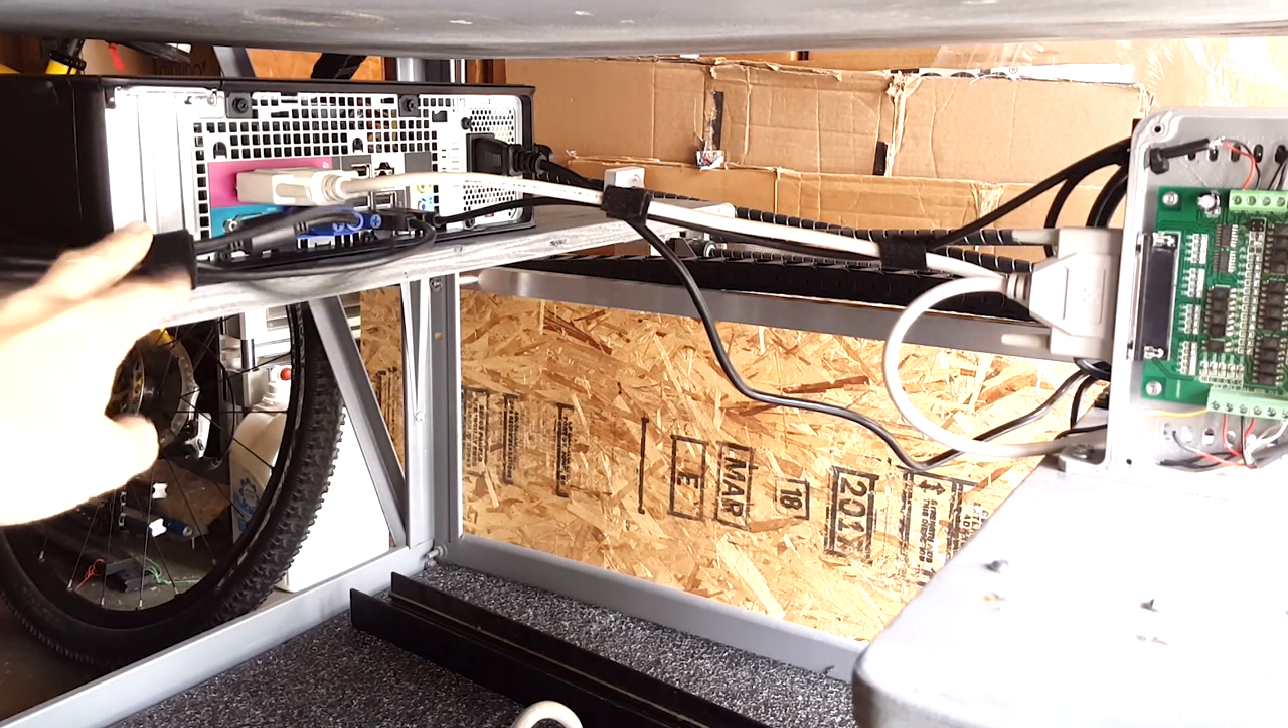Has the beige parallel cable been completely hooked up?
Yes.